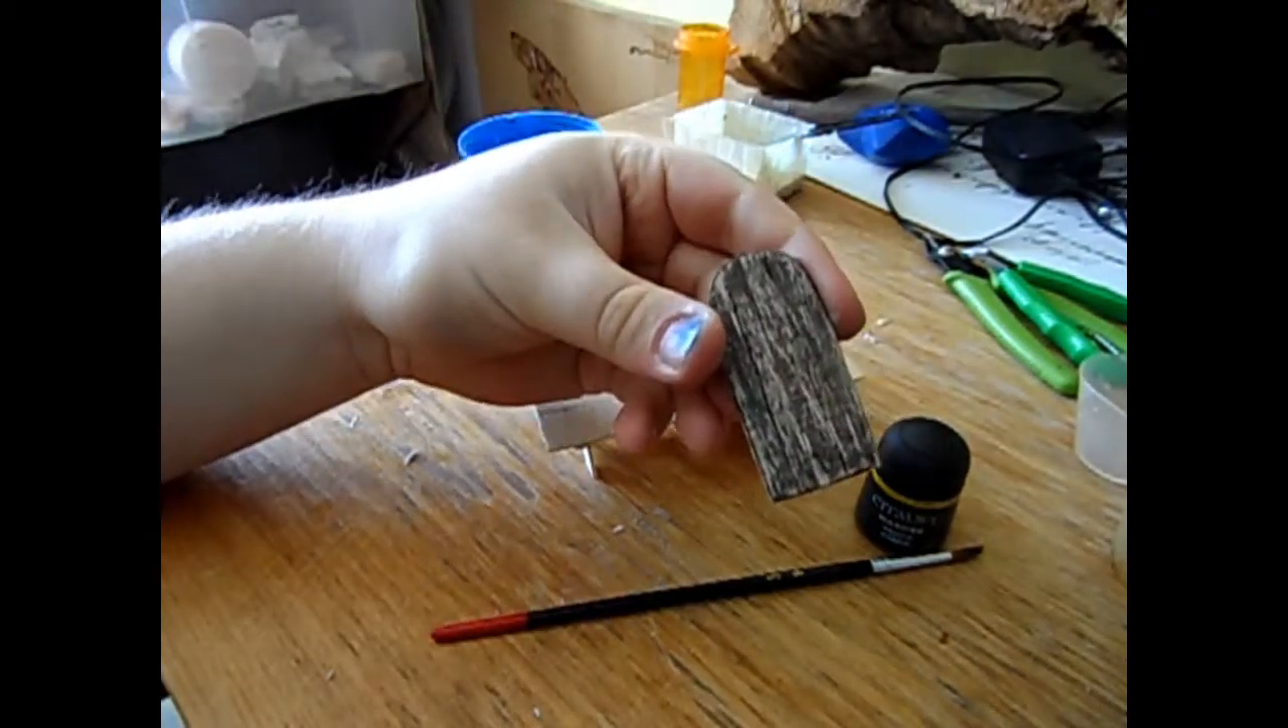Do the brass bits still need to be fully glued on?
Yes.